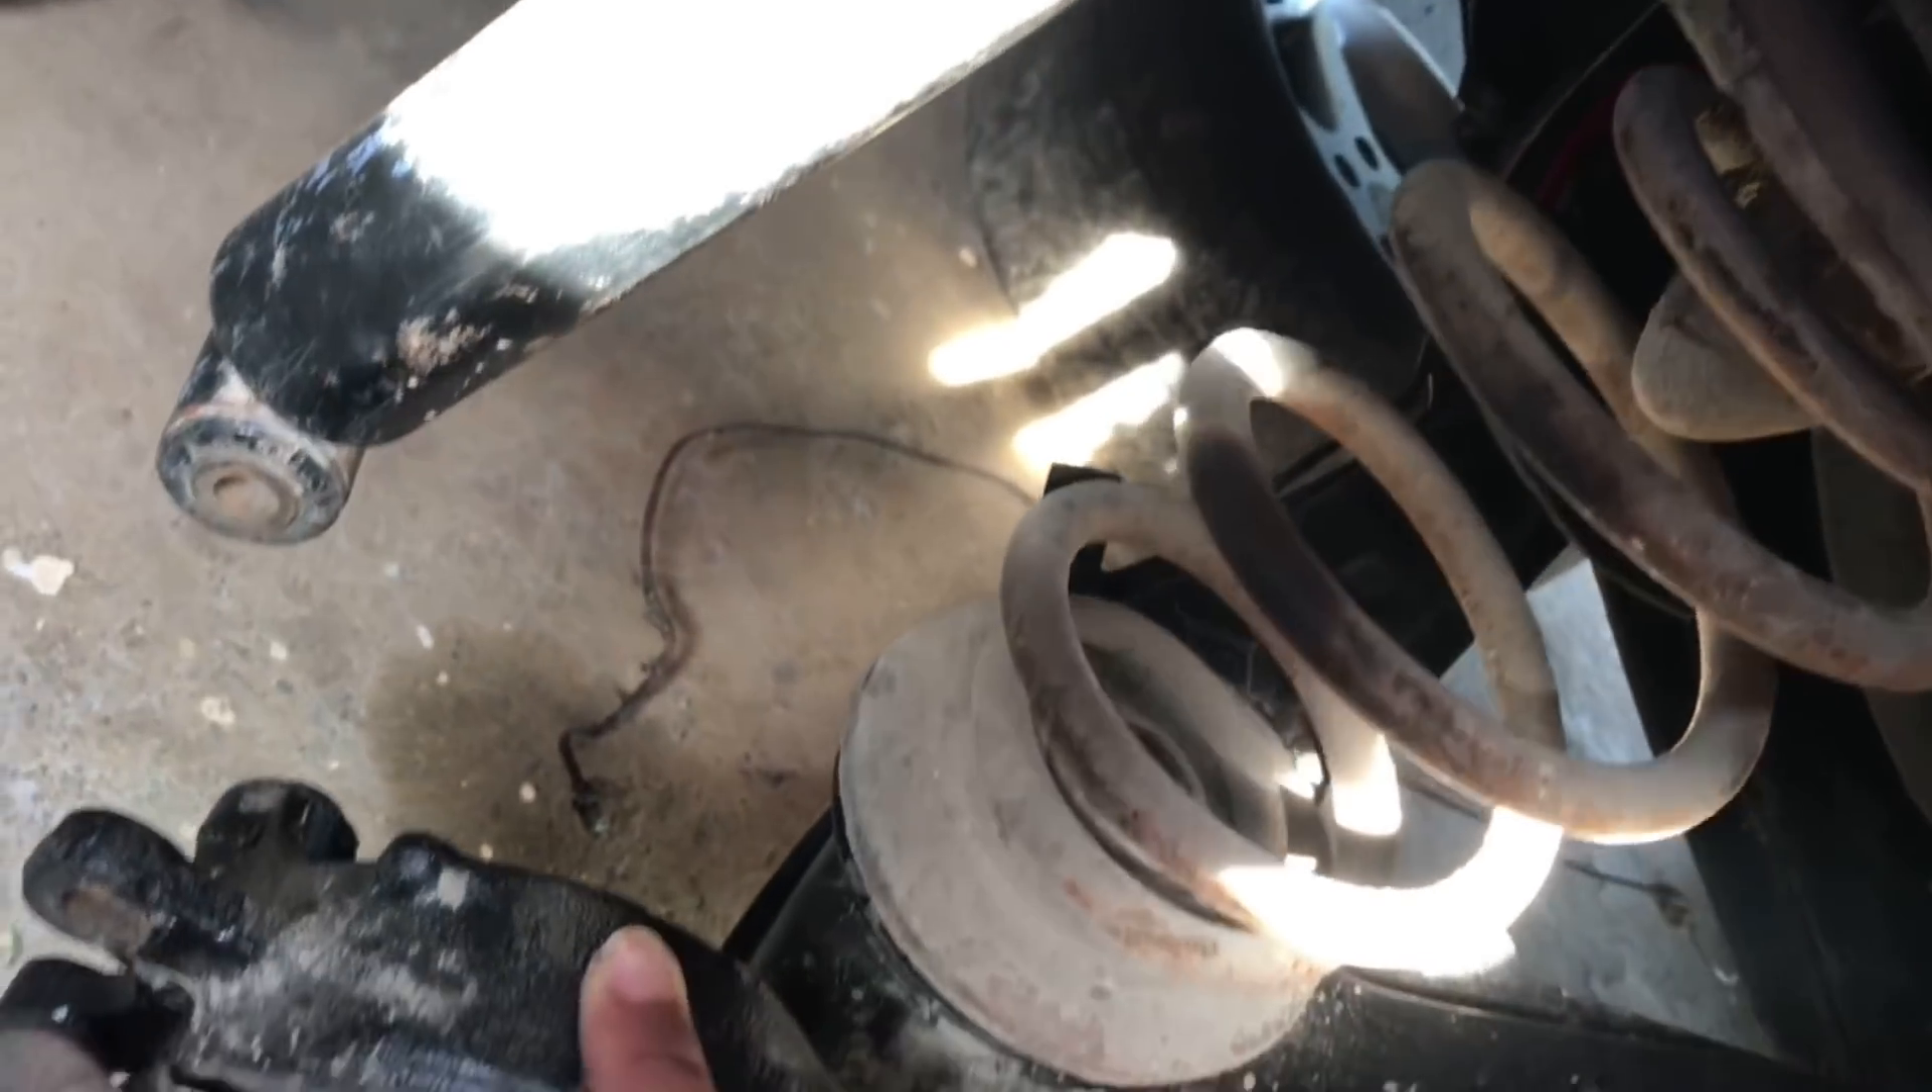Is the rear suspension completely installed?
No.